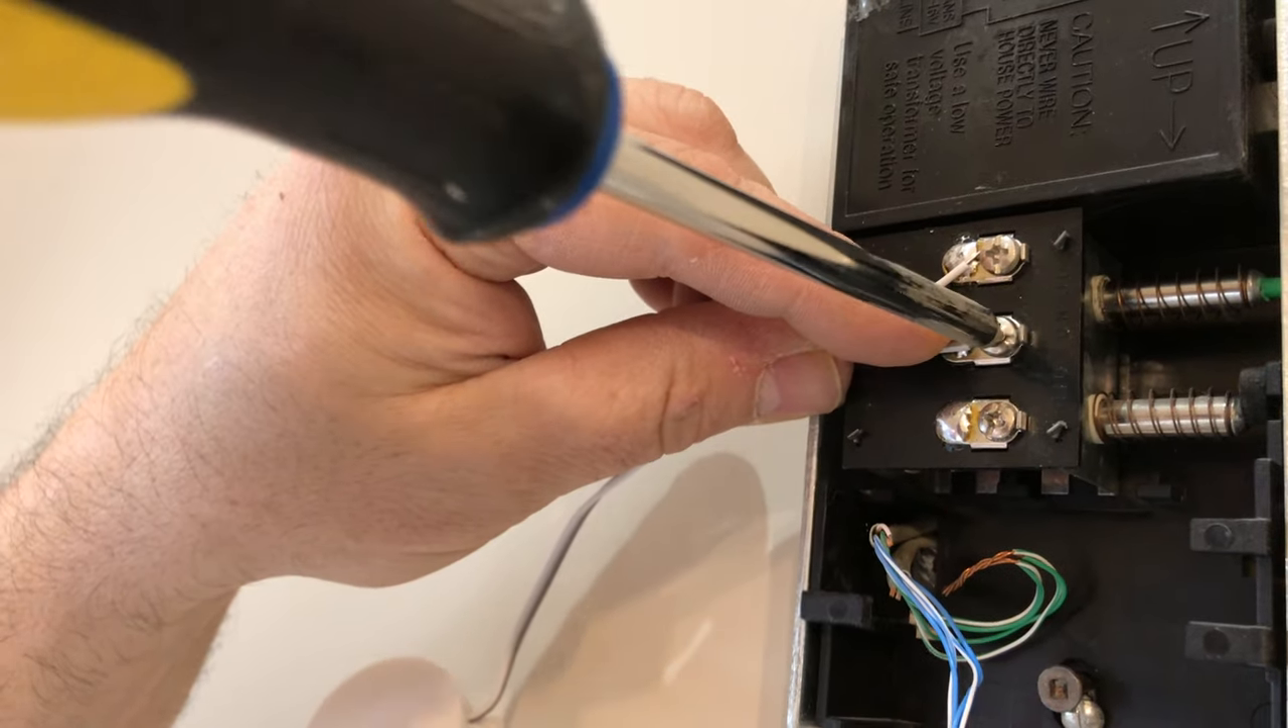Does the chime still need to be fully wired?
Yes.